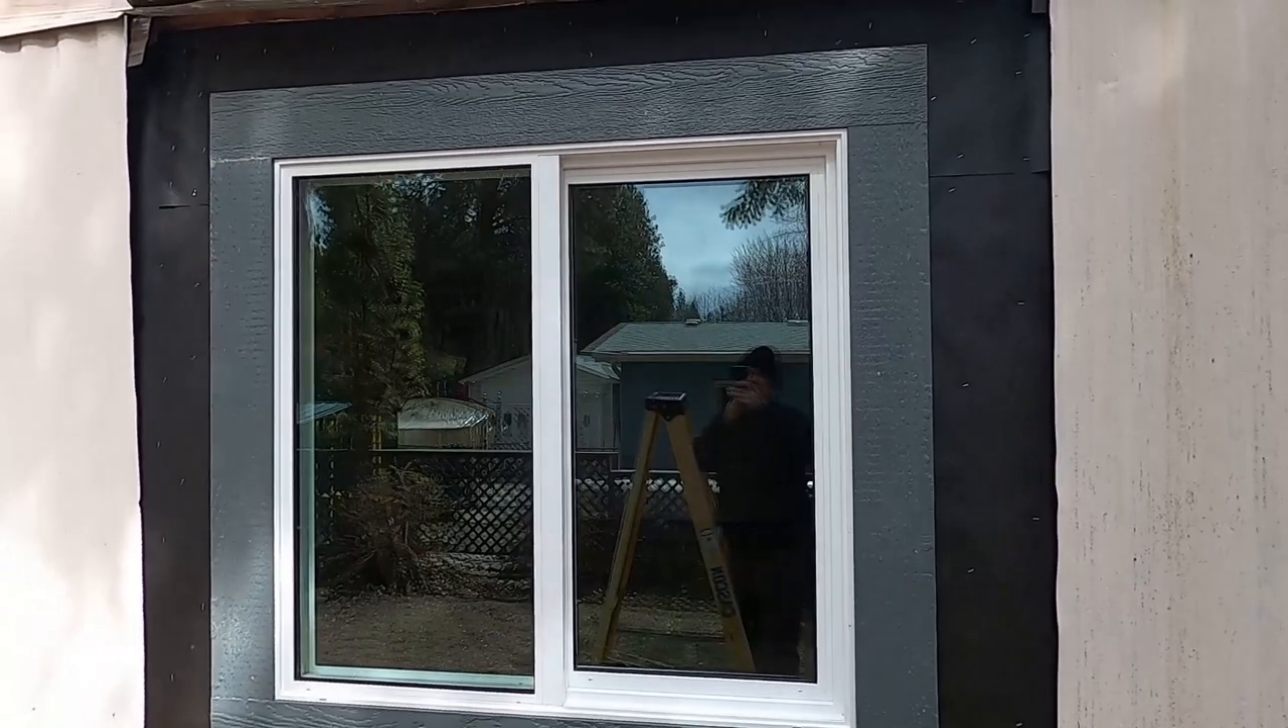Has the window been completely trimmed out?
Yes.